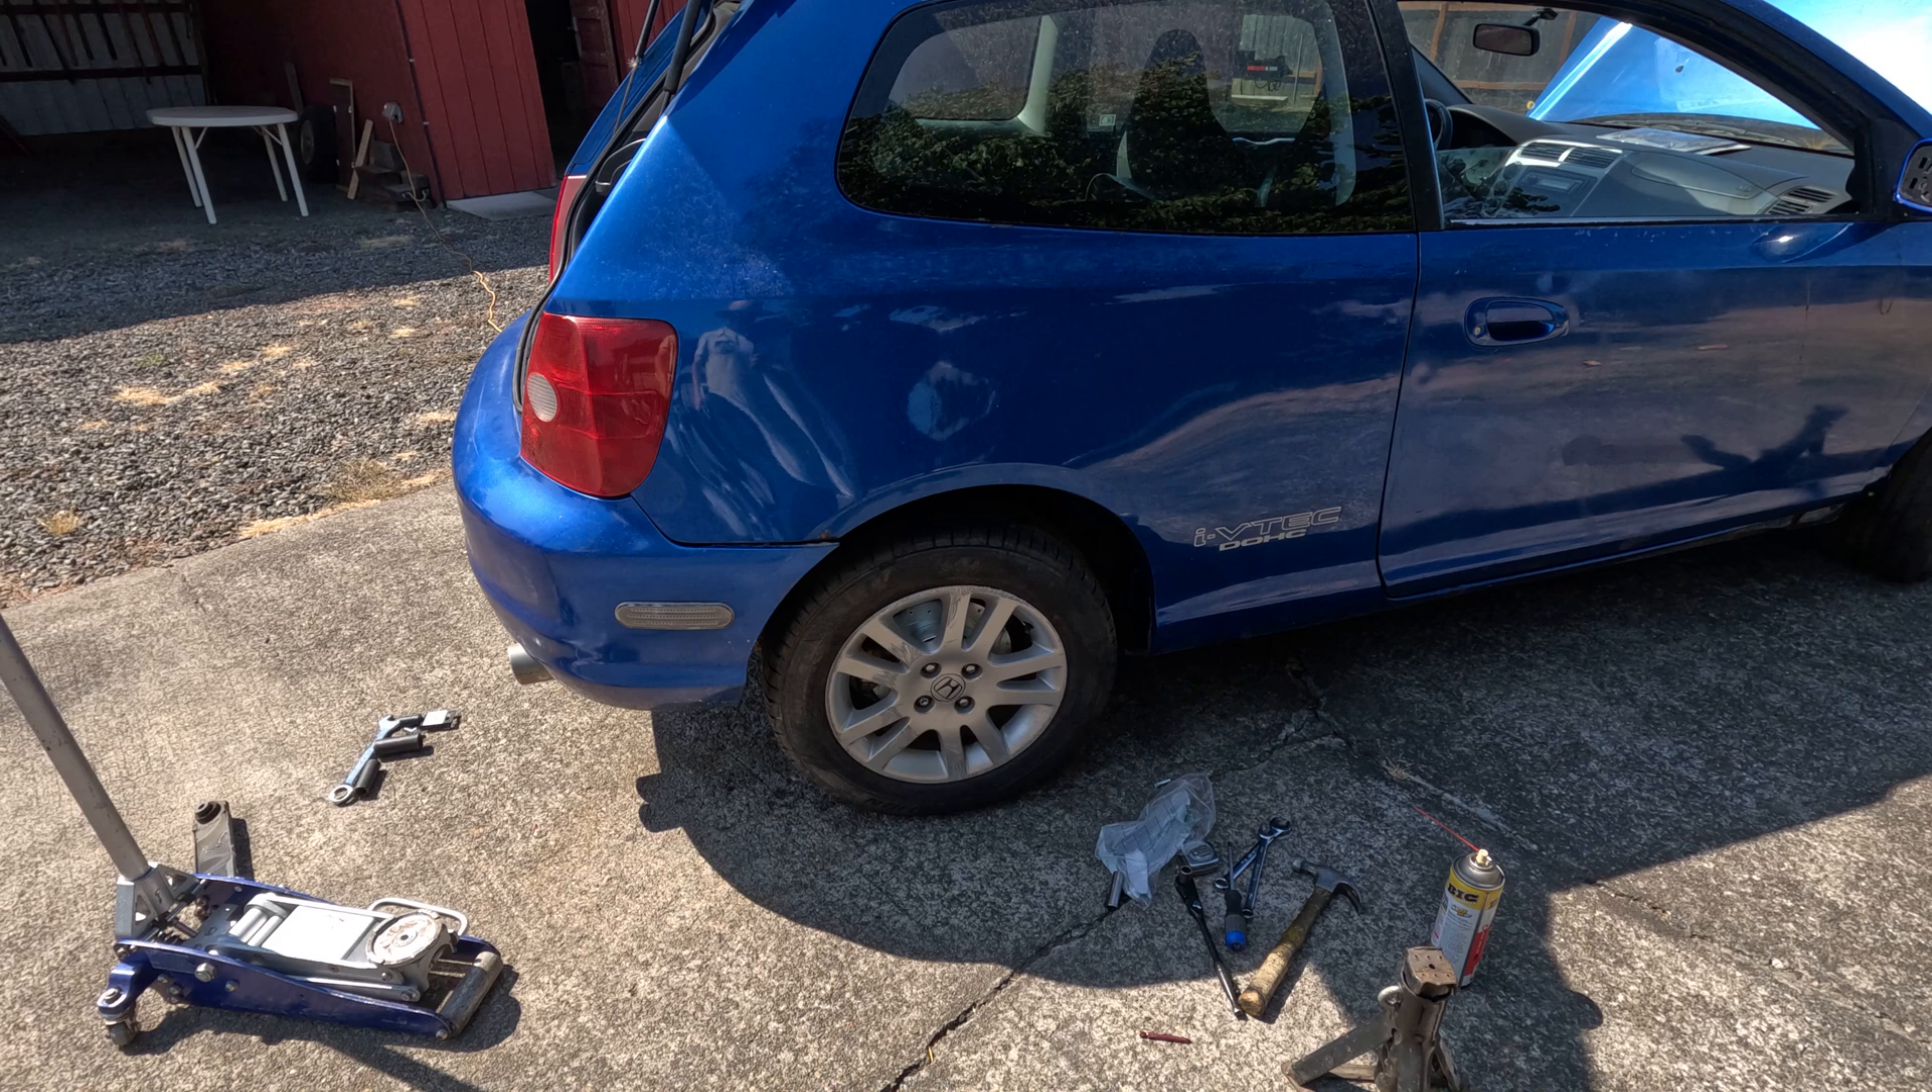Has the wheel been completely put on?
Yes.